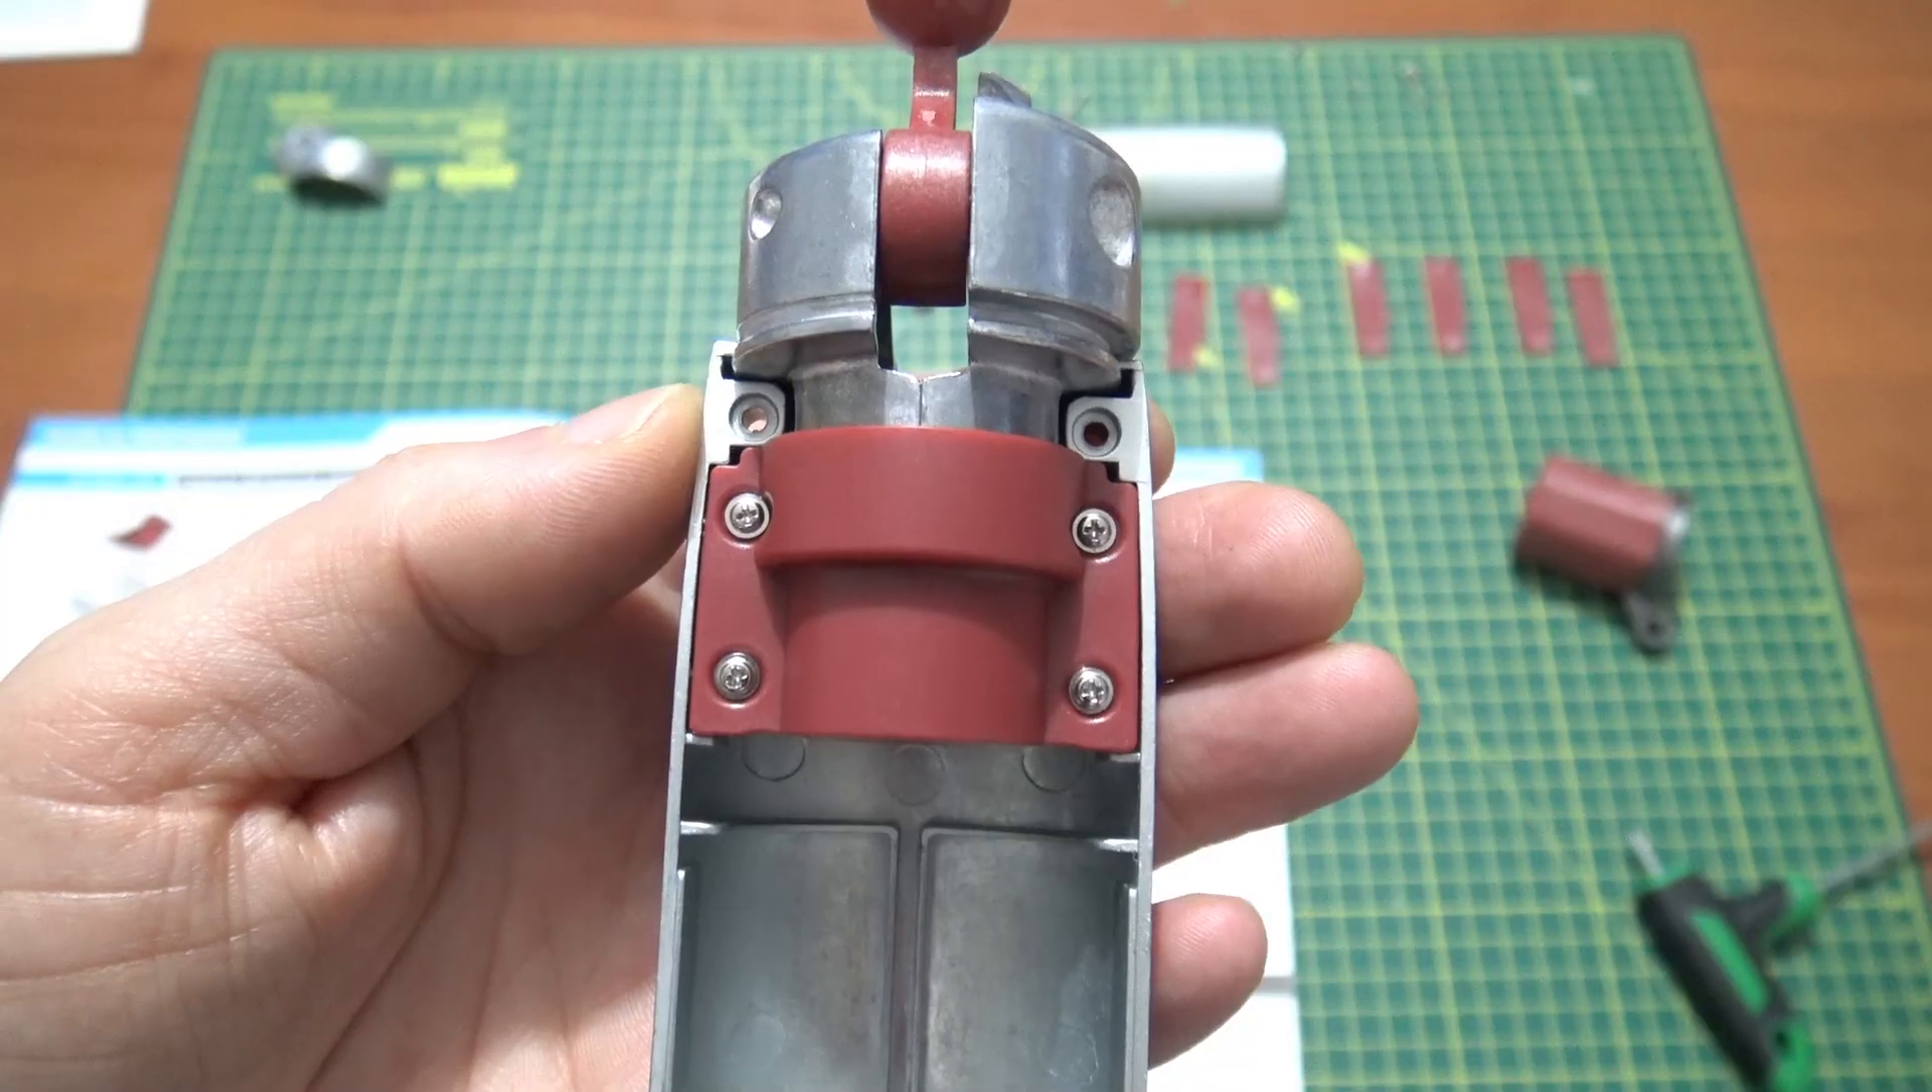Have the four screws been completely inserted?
Yes.